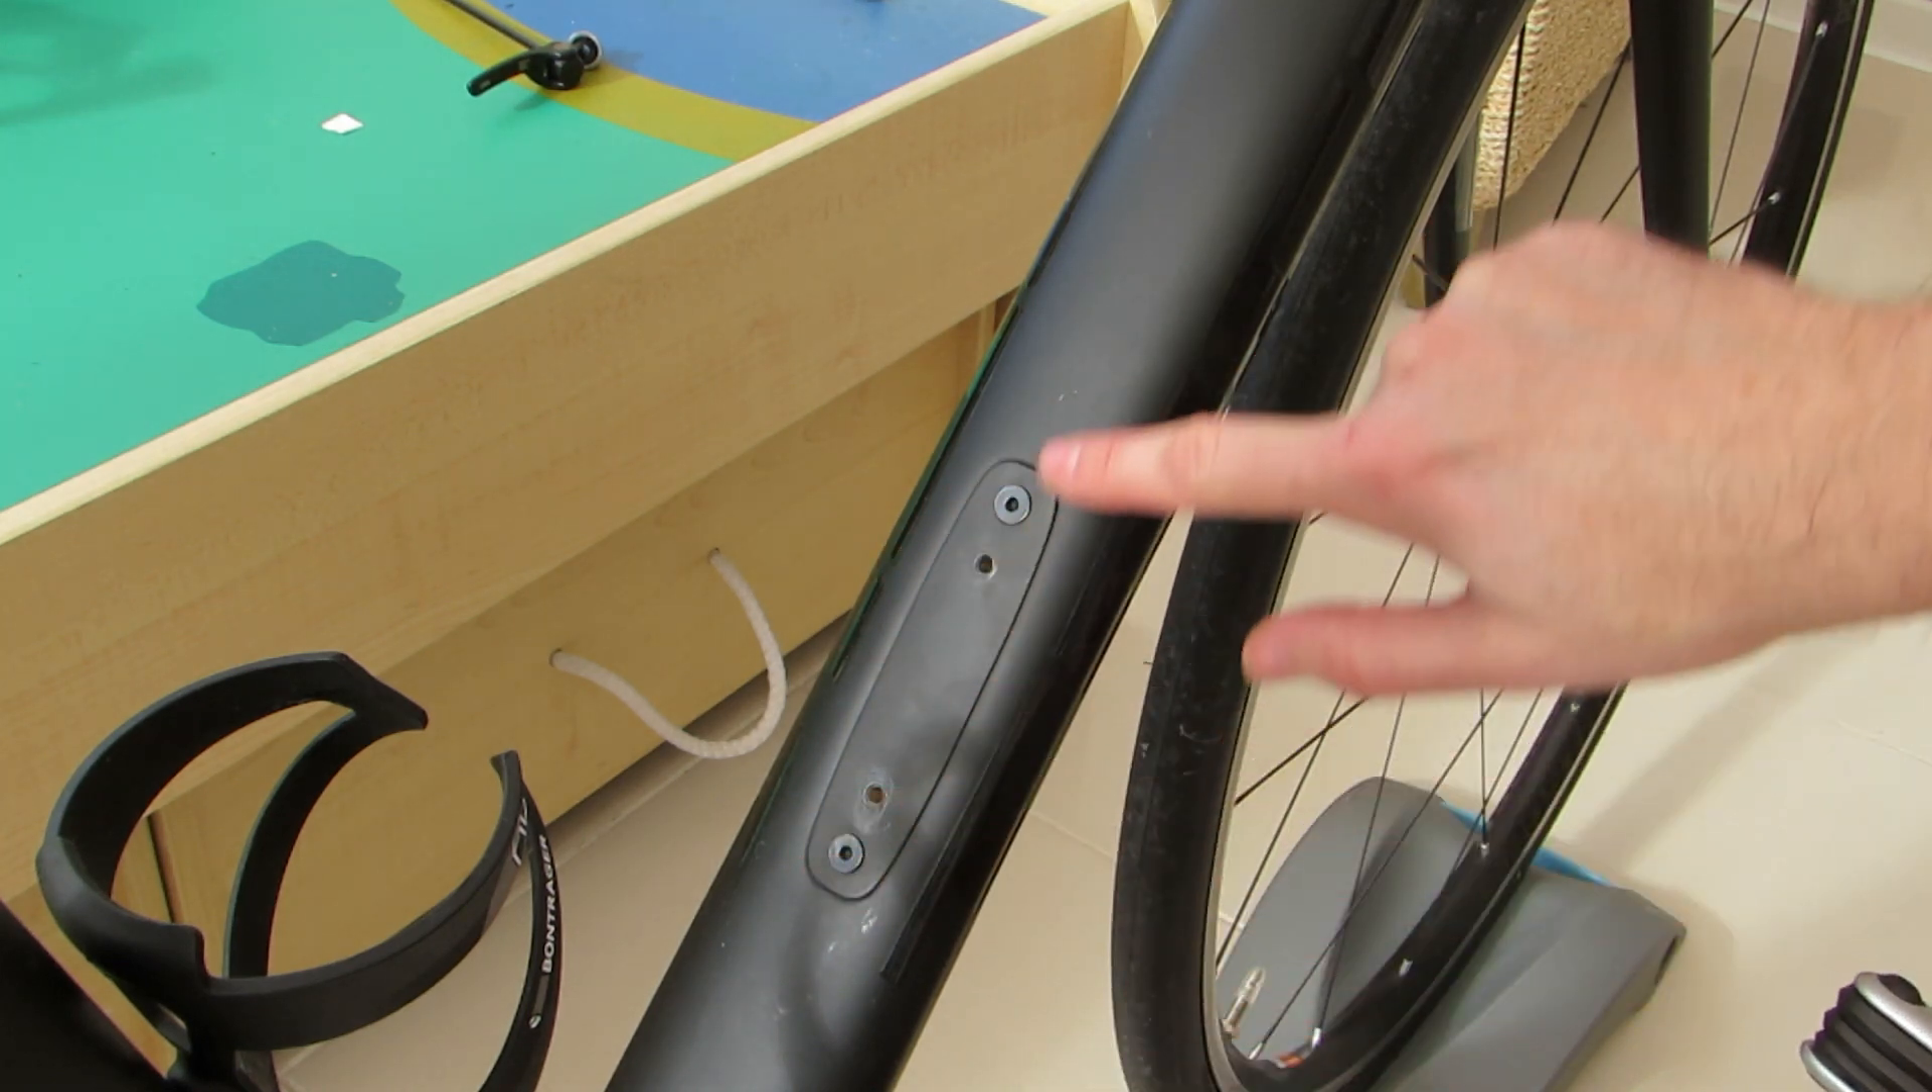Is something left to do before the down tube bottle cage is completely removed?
No.